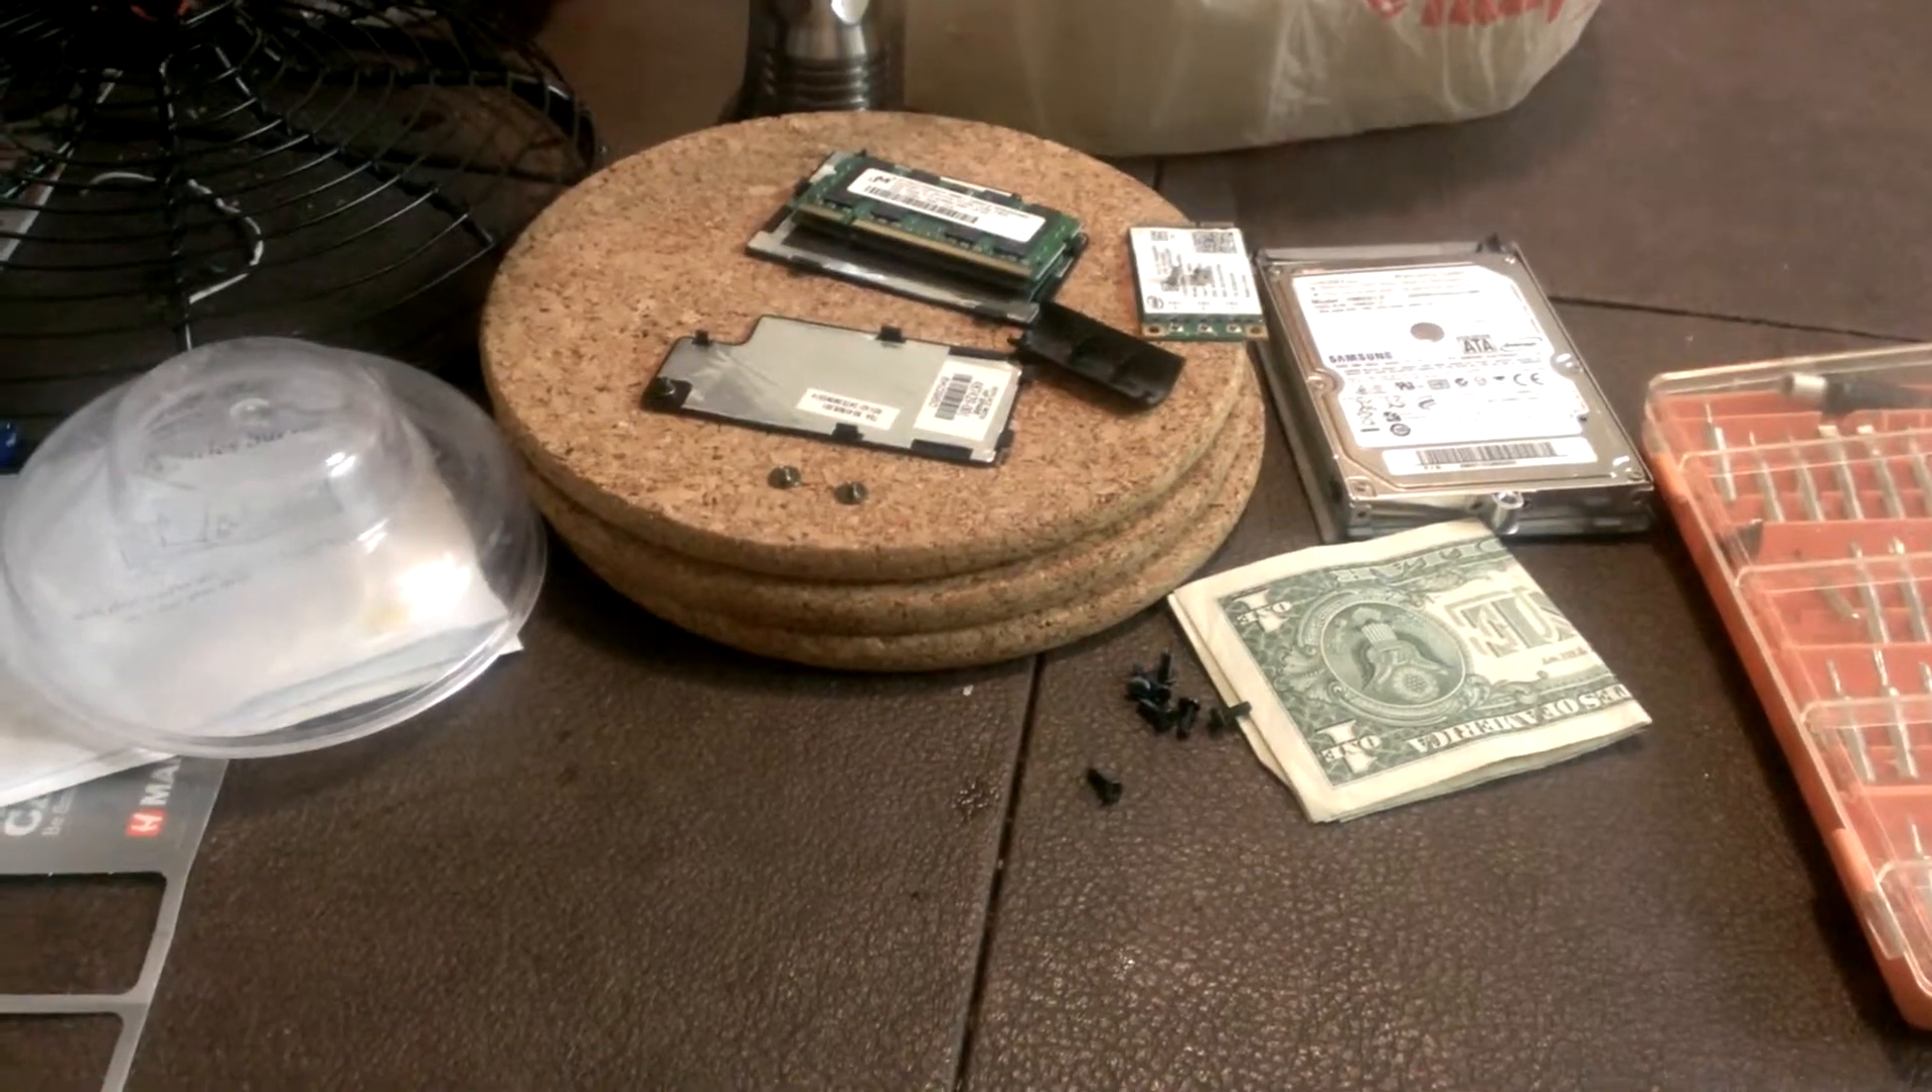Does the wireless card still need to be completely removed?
No.